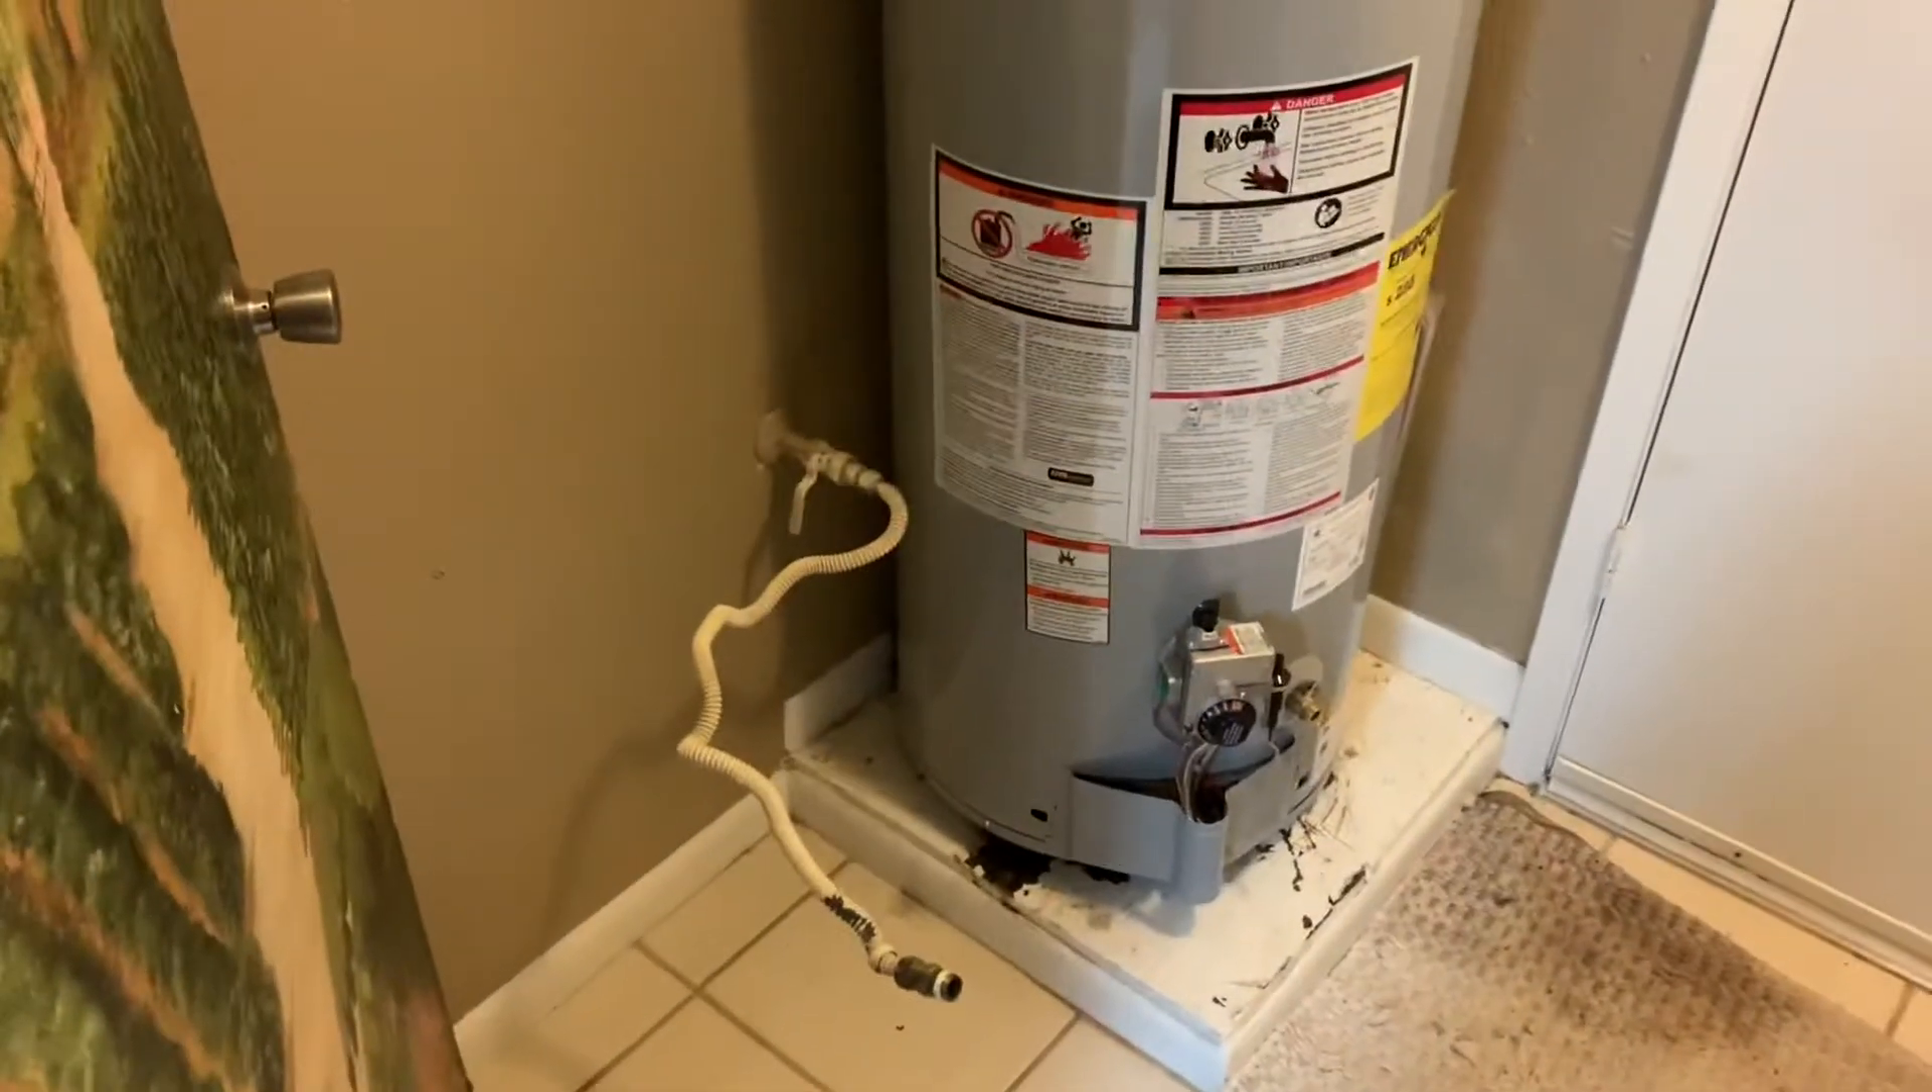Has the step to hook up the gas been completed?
No.